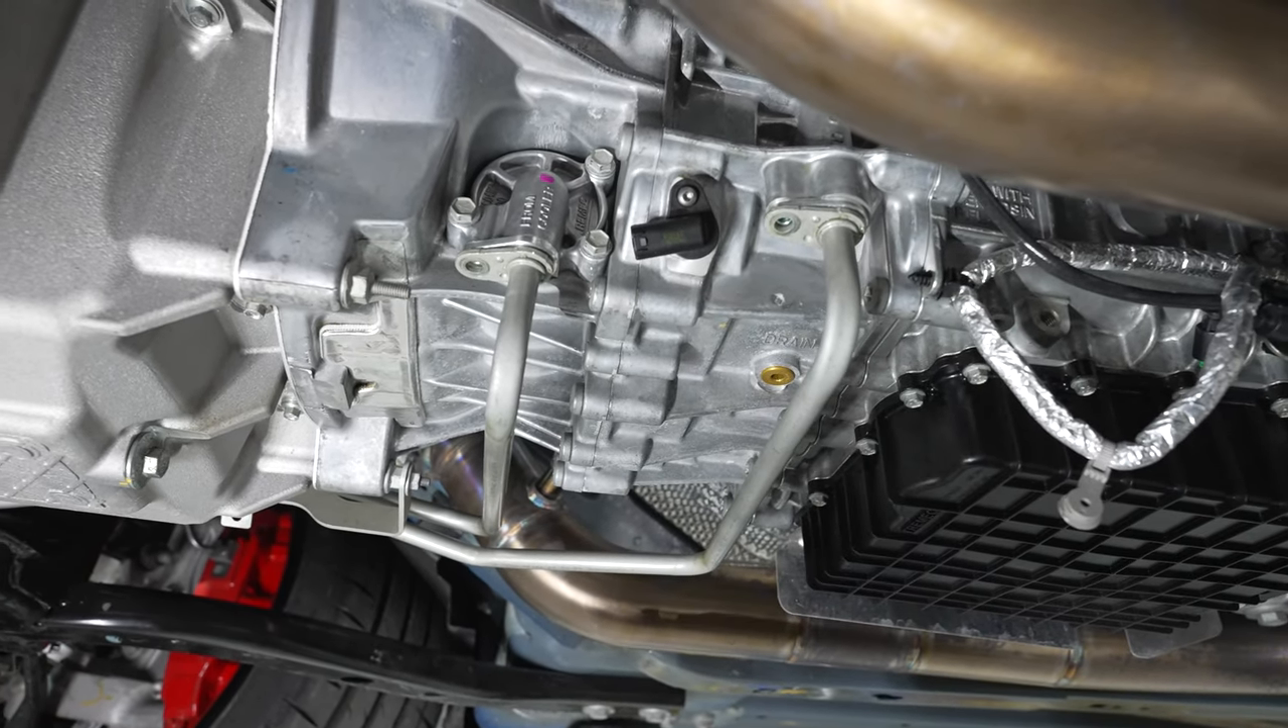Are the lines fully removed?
No.